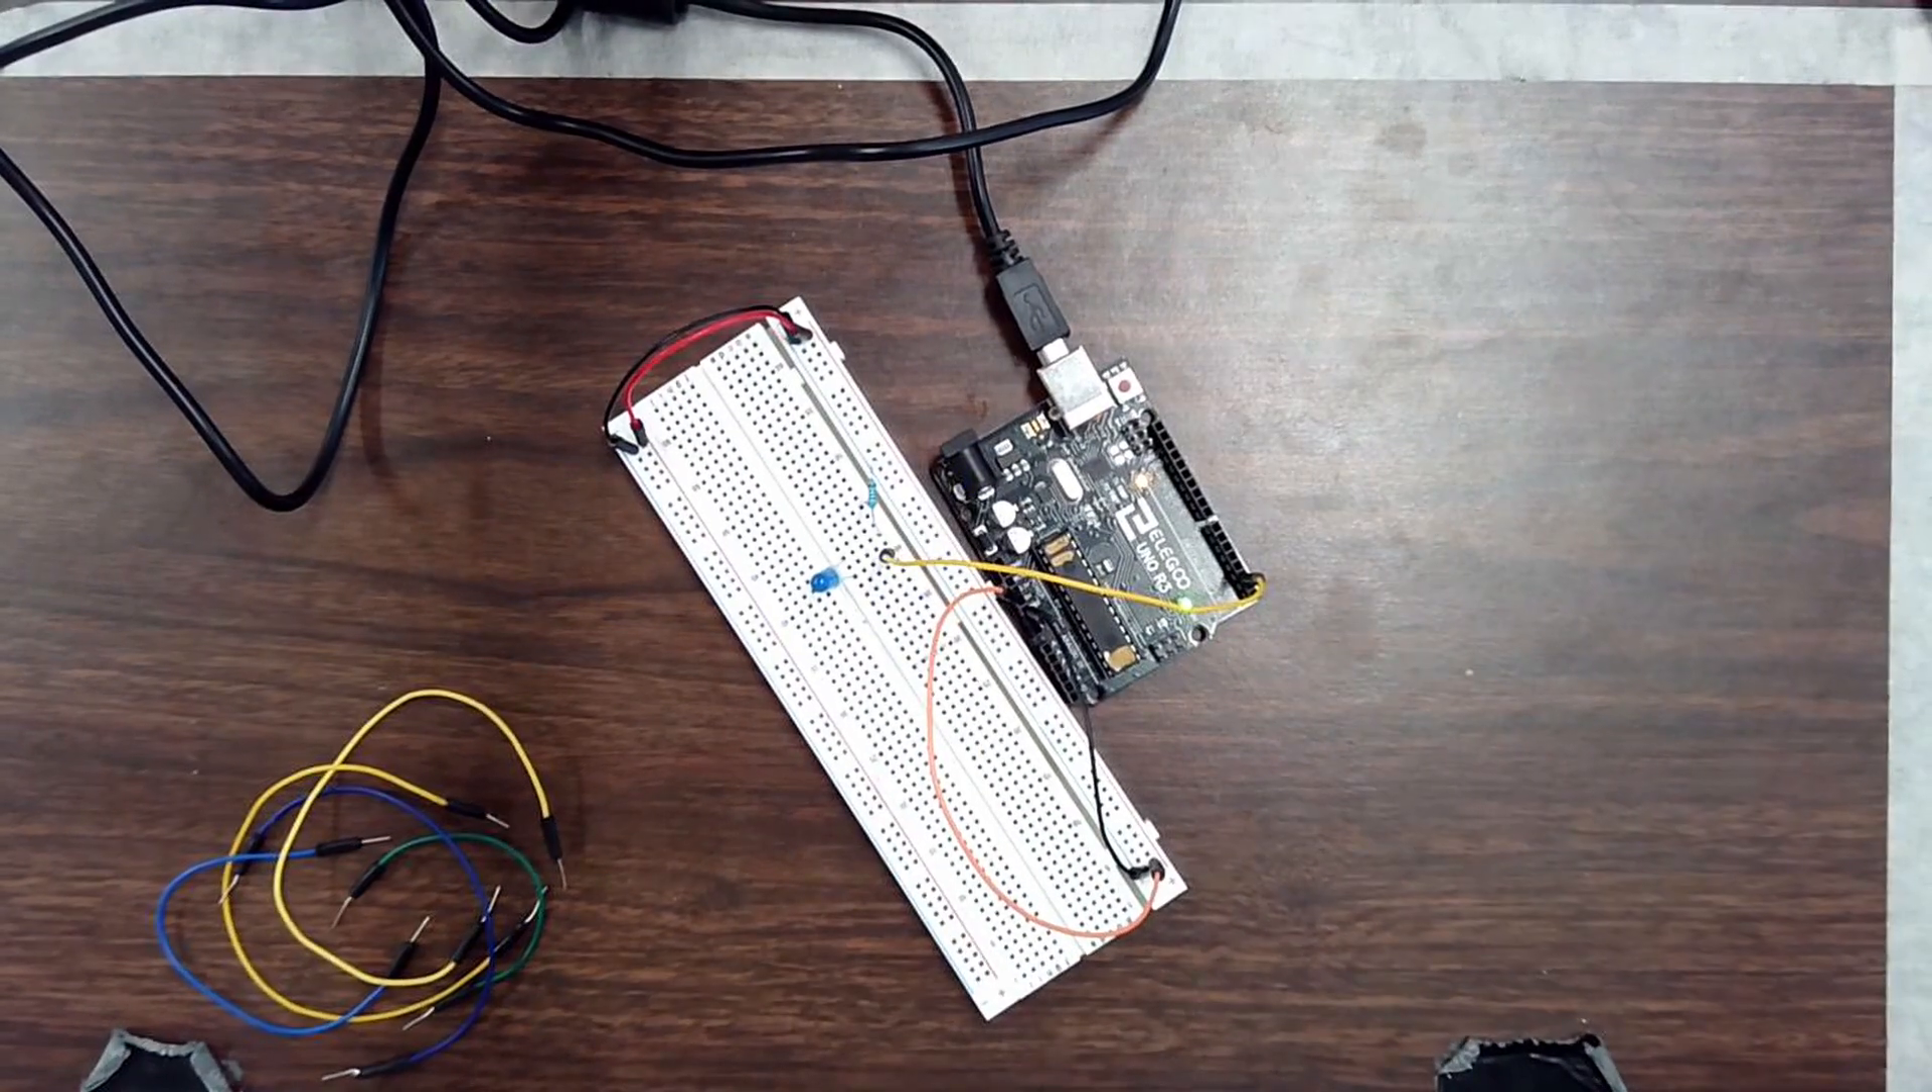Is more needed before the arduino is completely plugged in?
No.